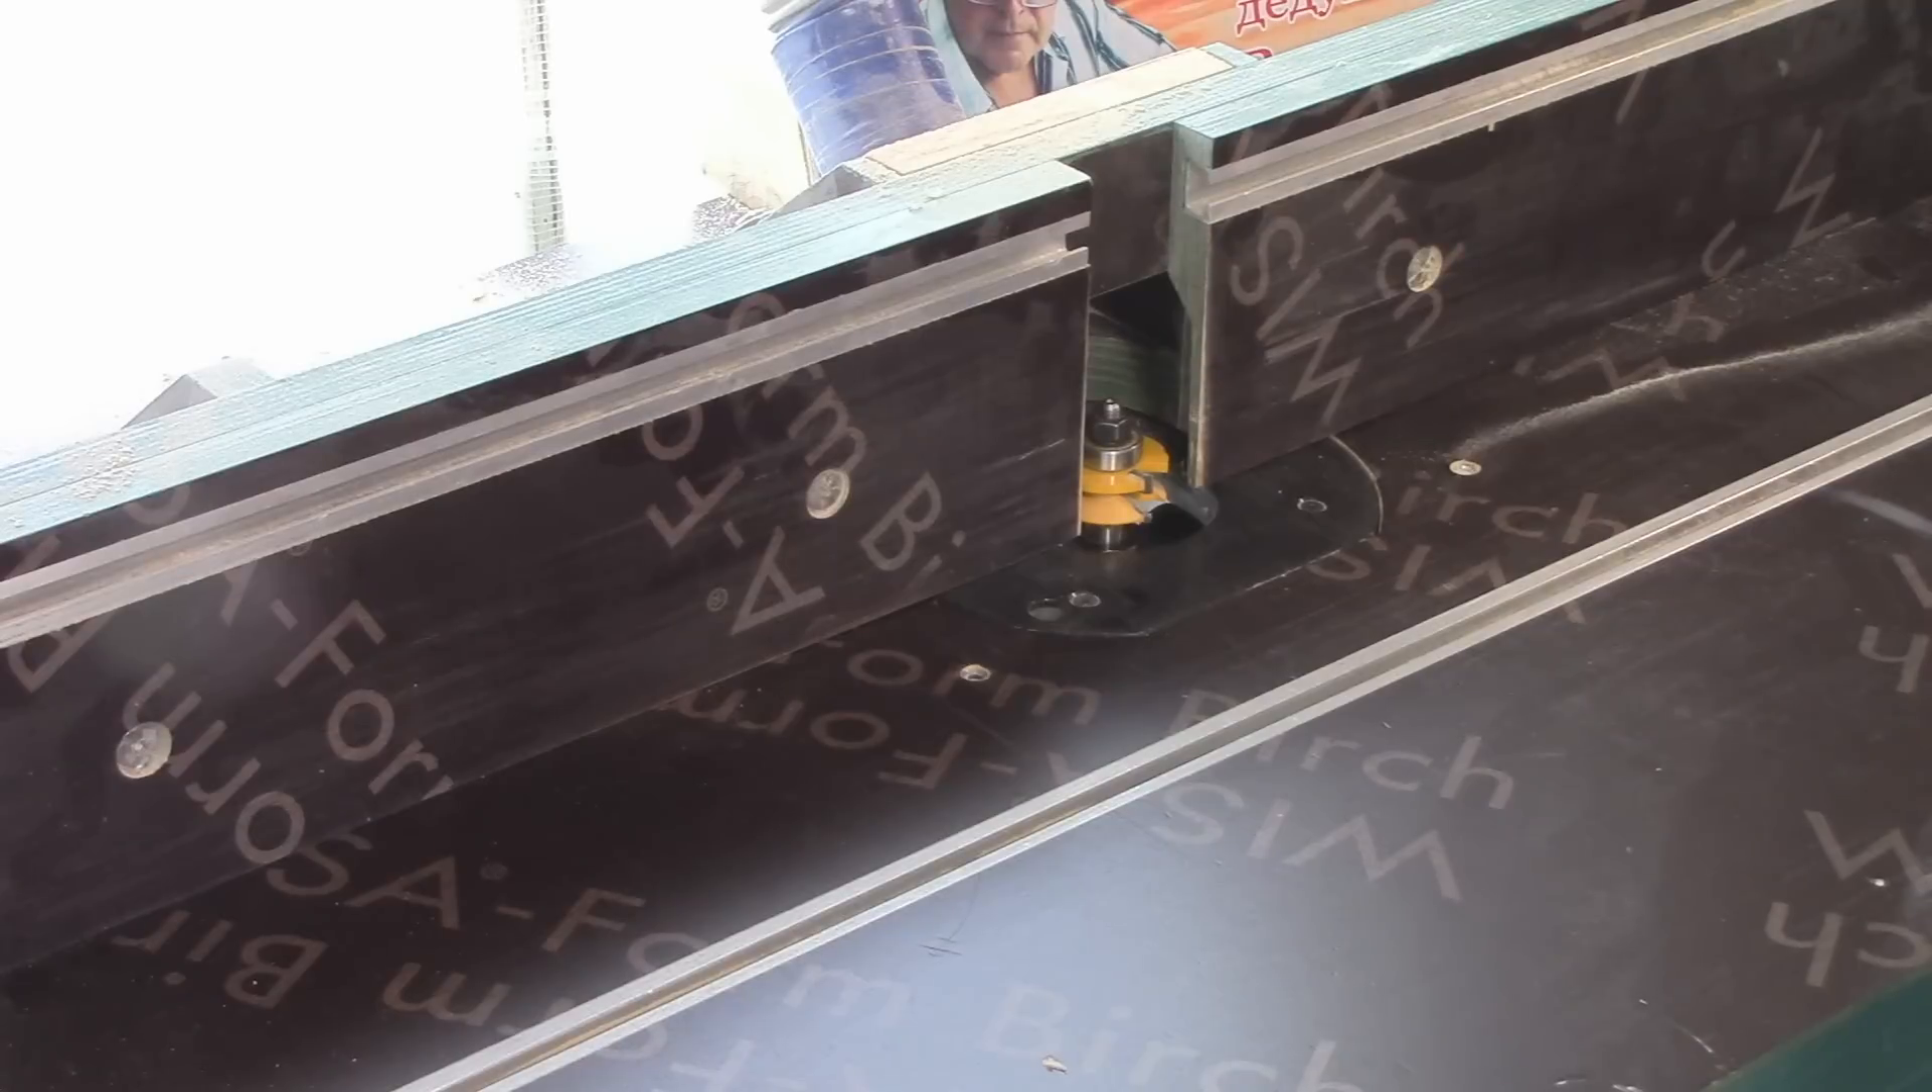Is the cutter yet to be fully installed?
No.